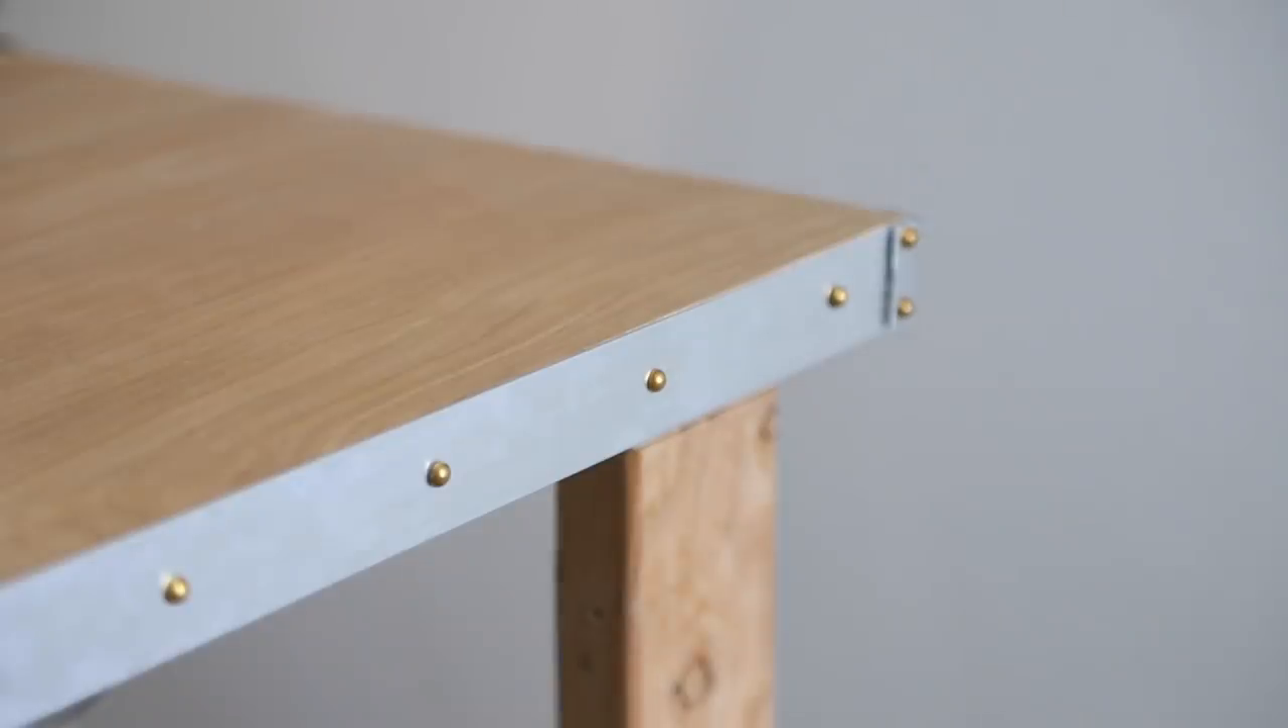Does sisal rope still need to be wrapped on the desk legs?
Yes.